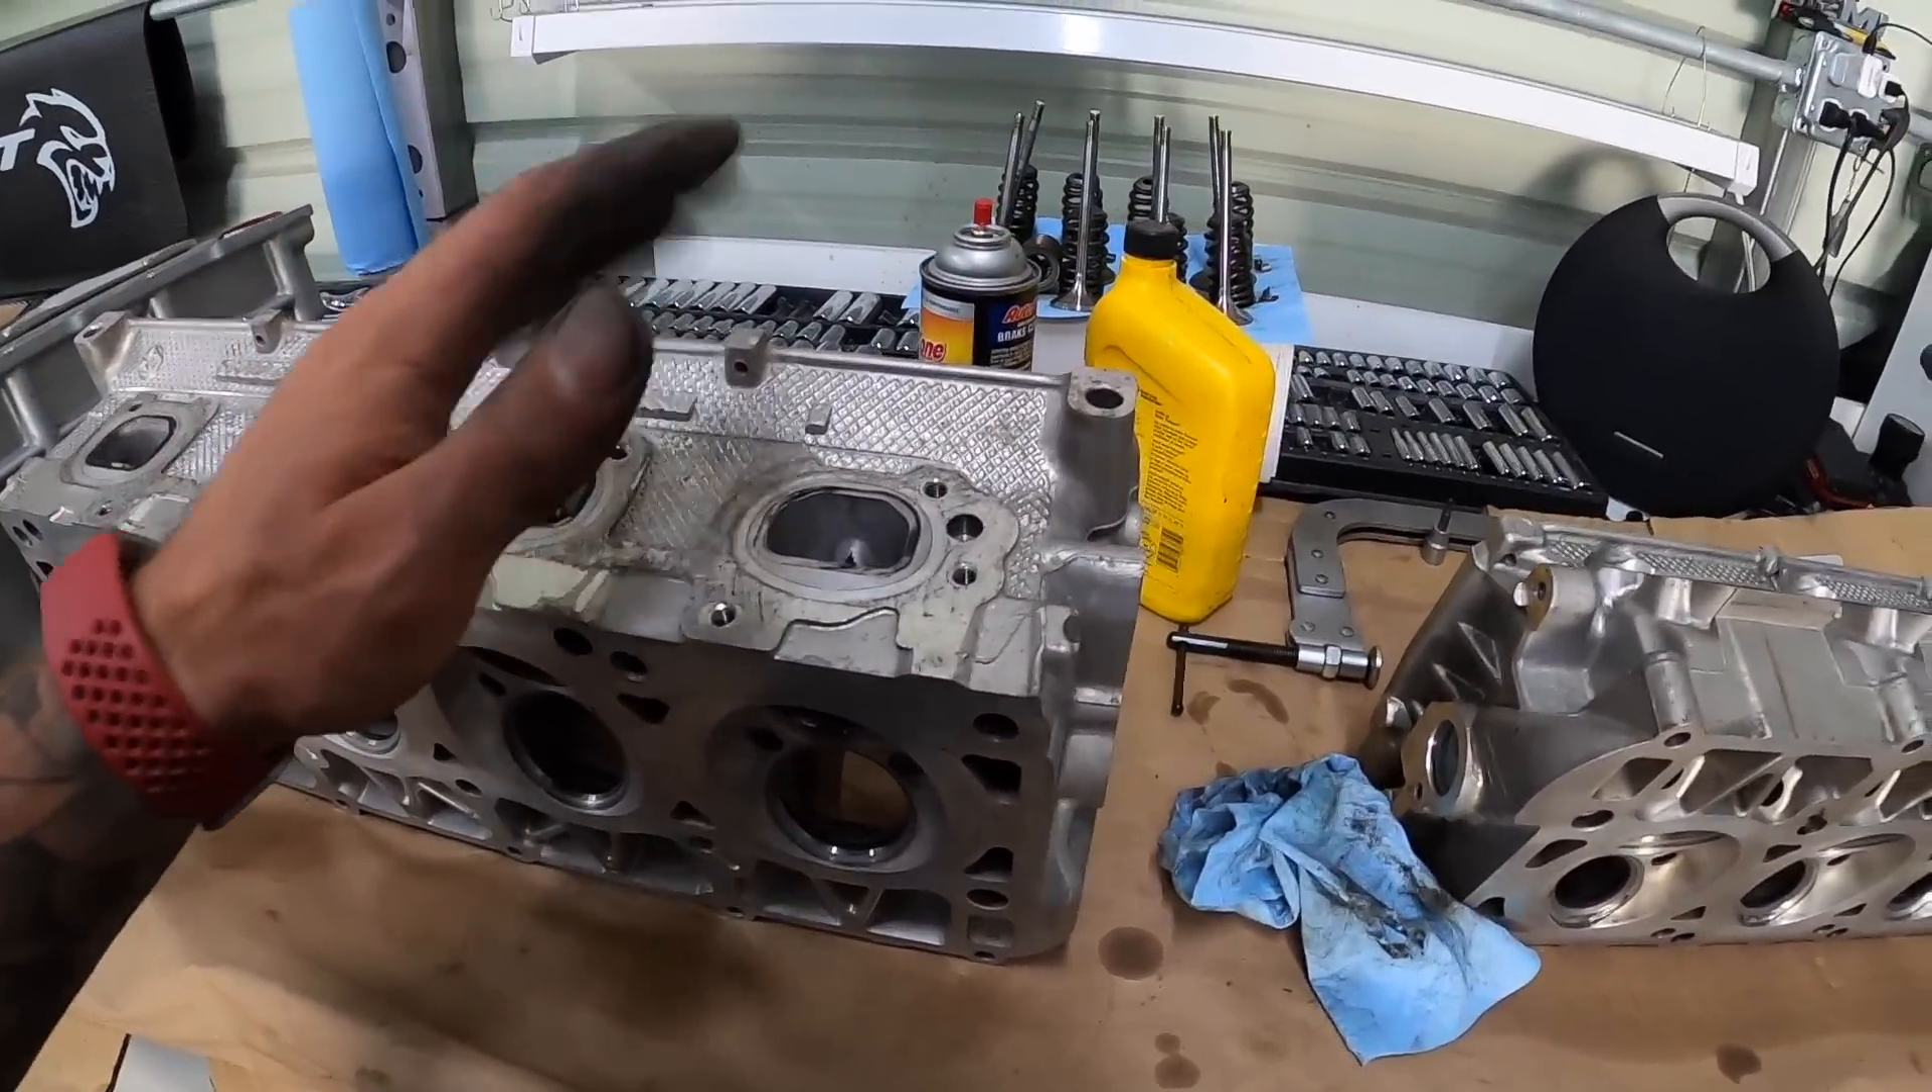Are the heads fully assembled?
No.